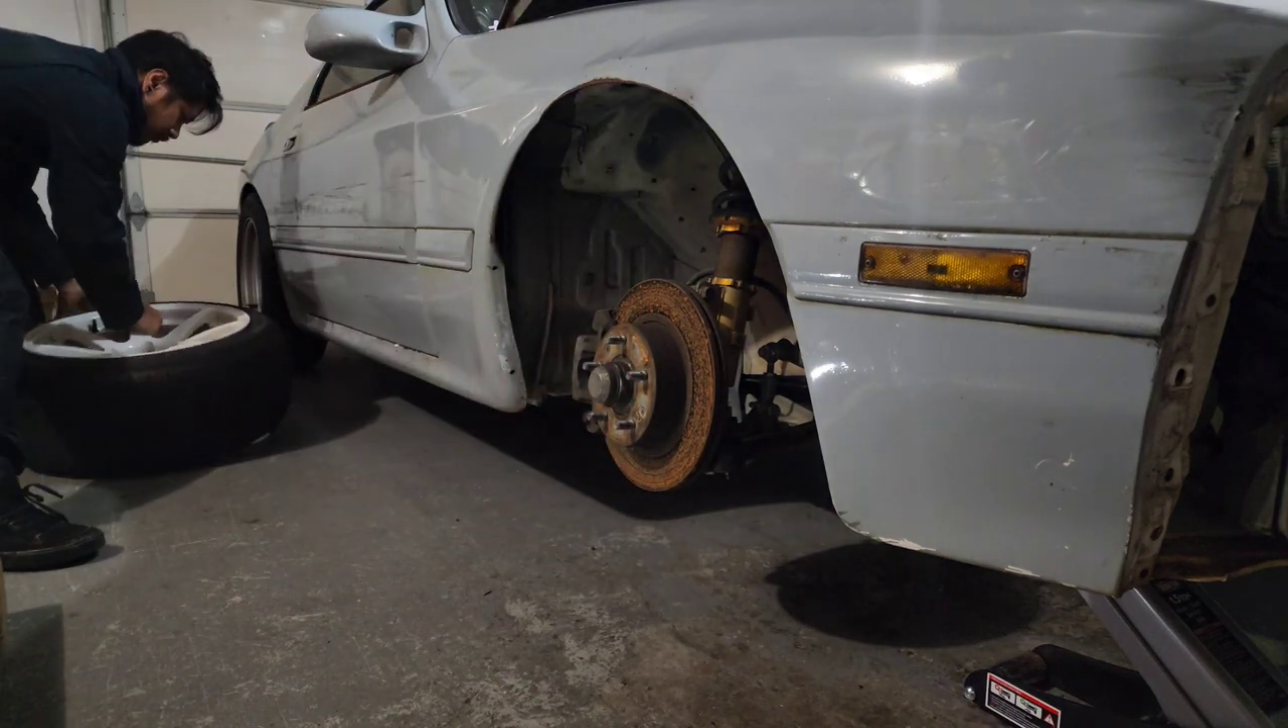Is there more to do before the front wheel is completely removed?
No.